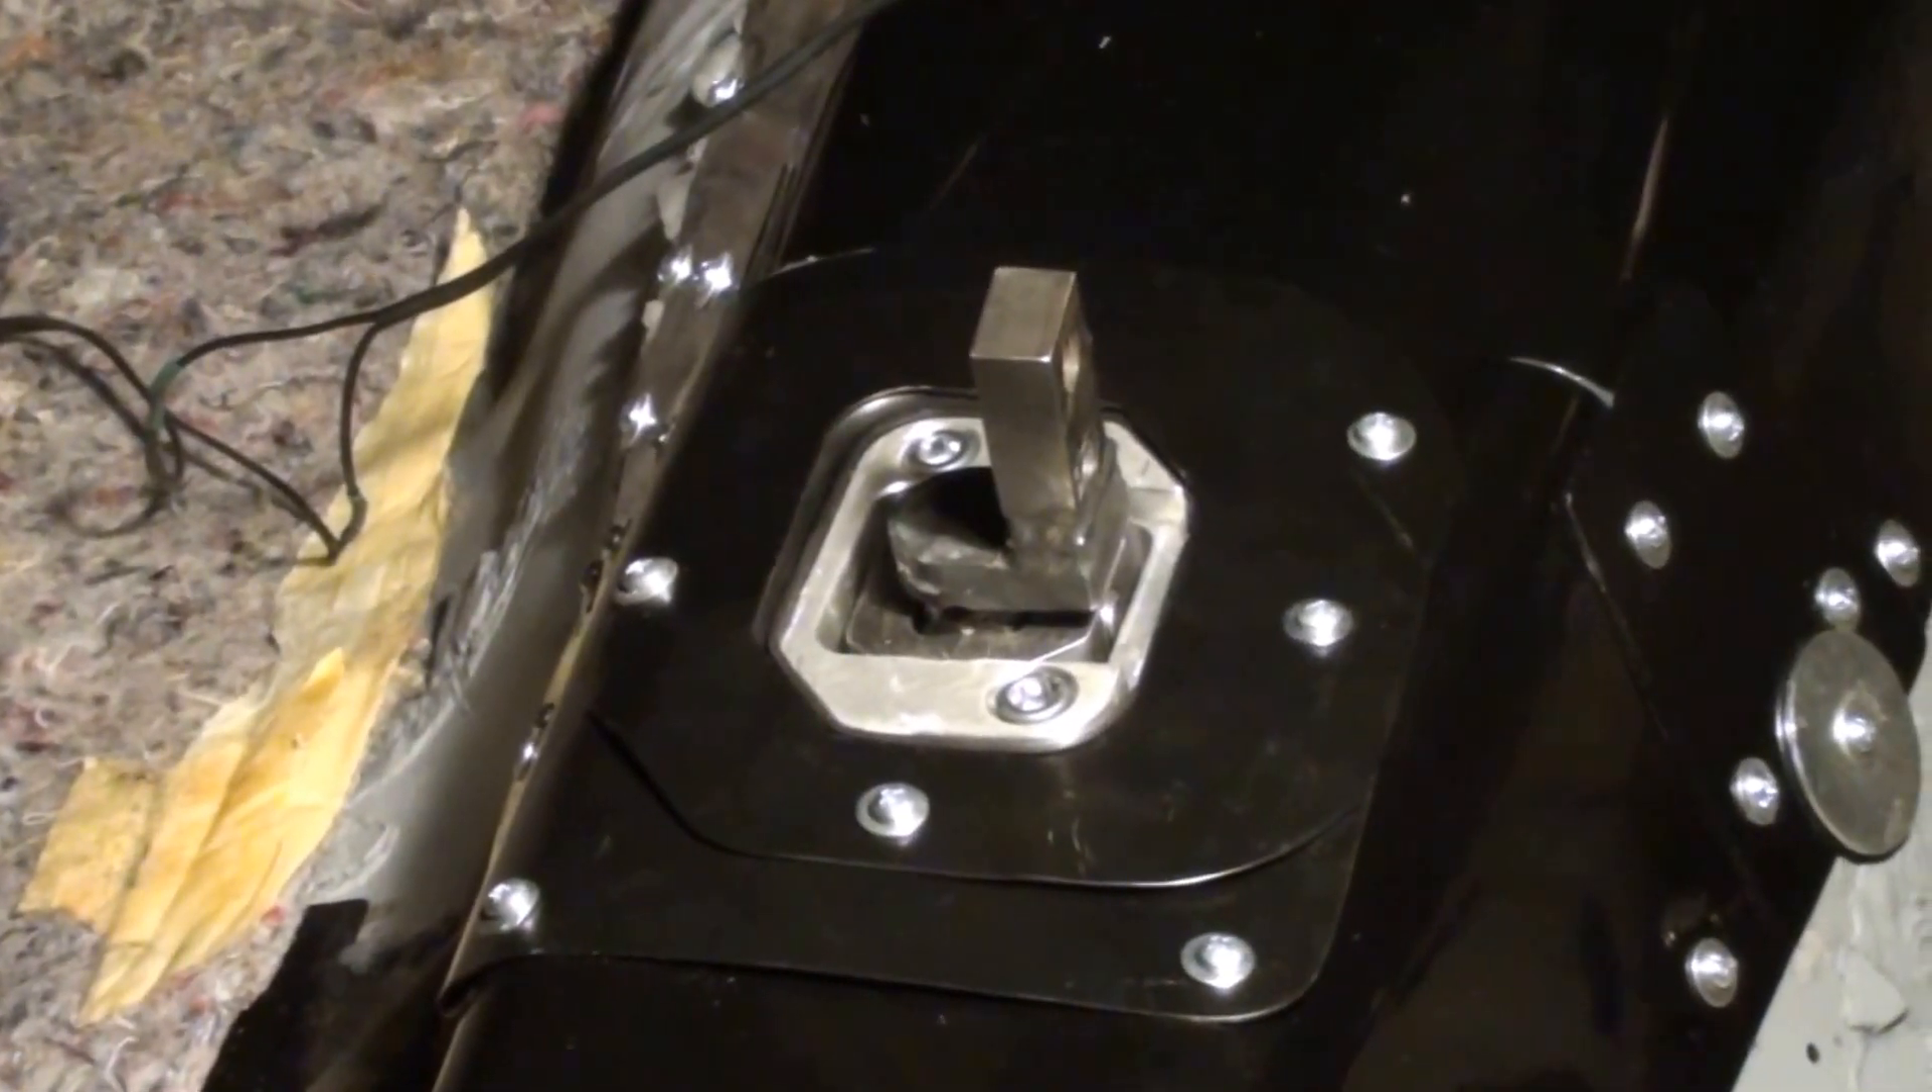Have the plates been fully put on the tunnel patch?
Yes.